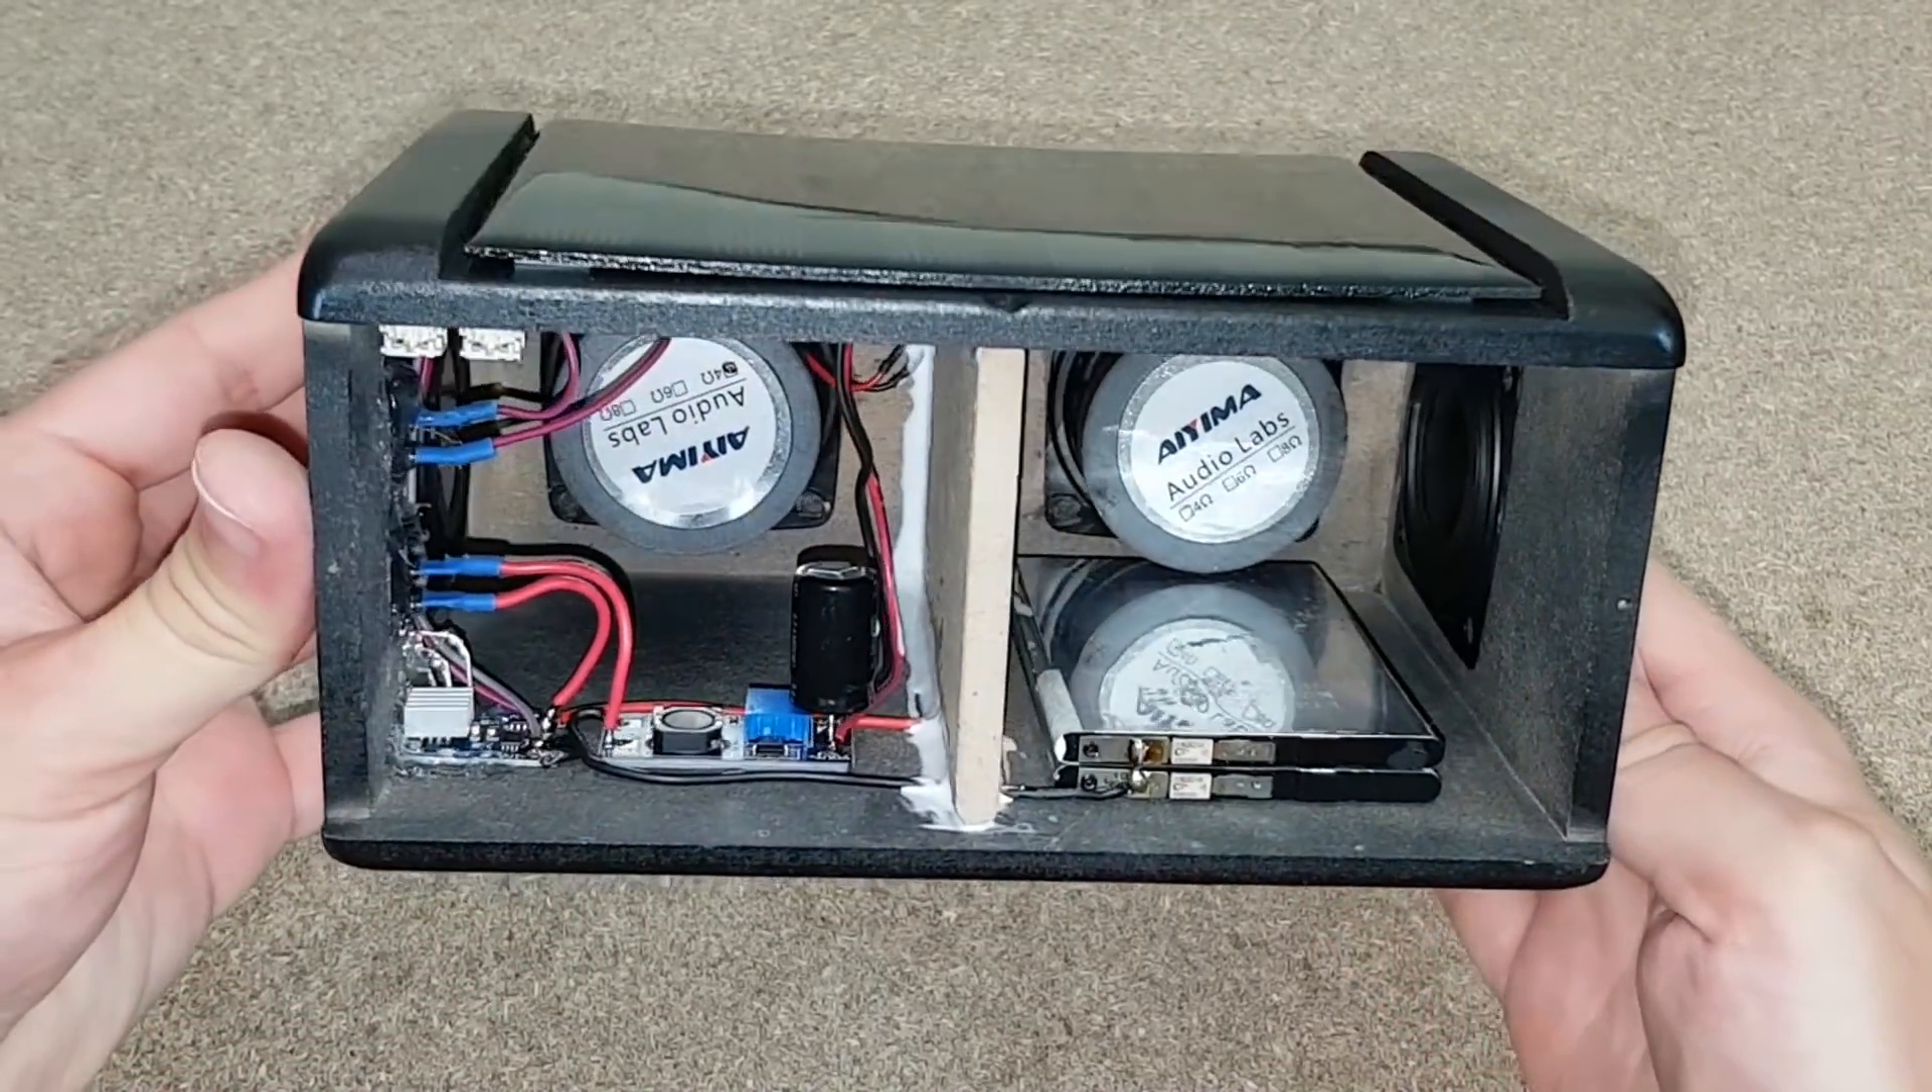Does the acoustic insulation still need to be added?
Yes.